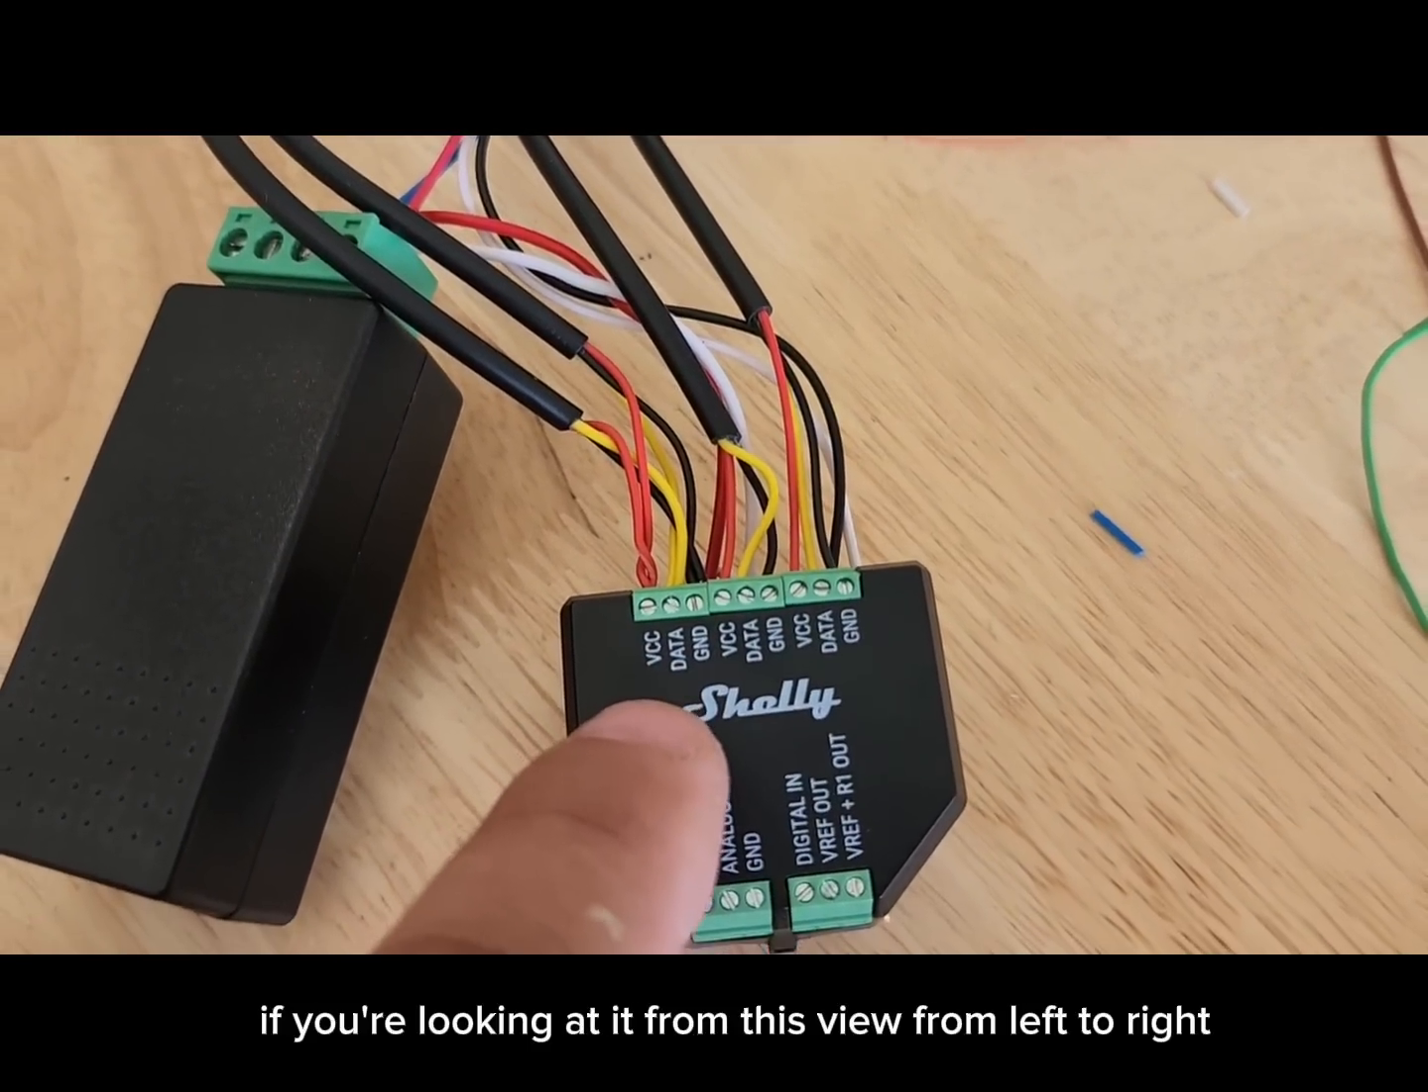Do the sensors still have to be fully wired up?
No.